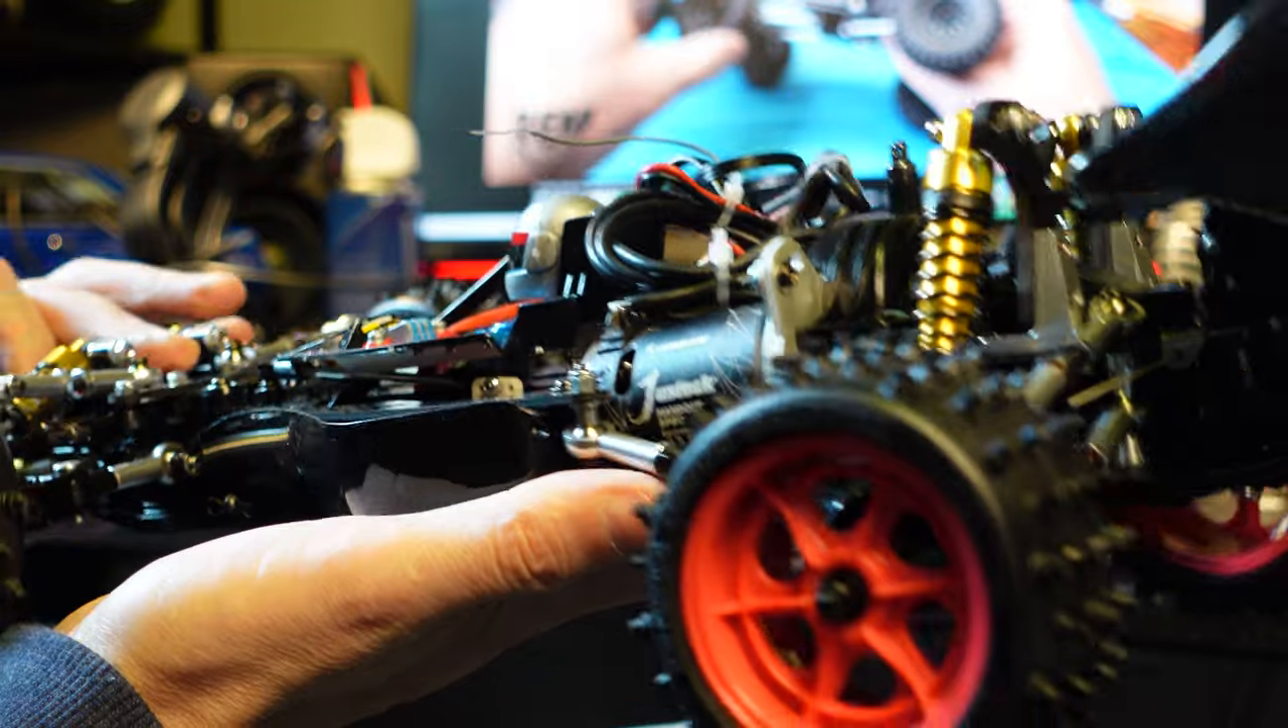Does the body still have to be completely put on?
Yes.